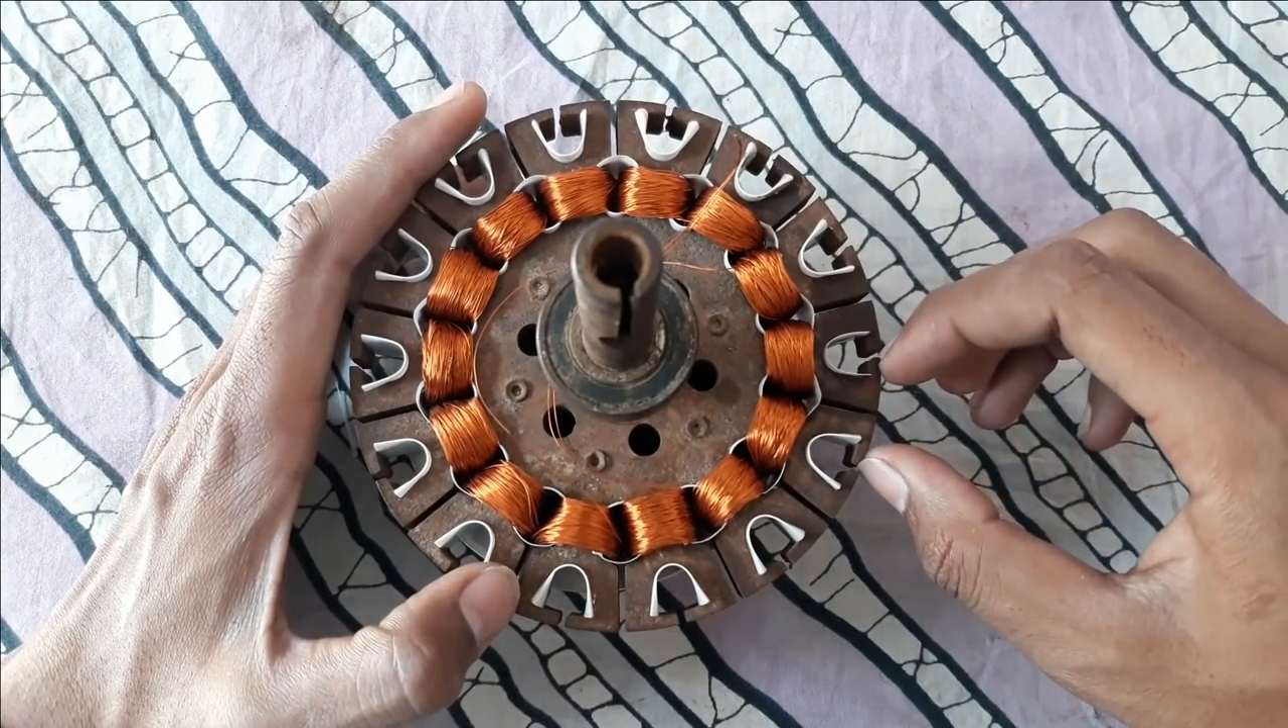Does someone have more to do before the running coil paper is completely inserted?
No.